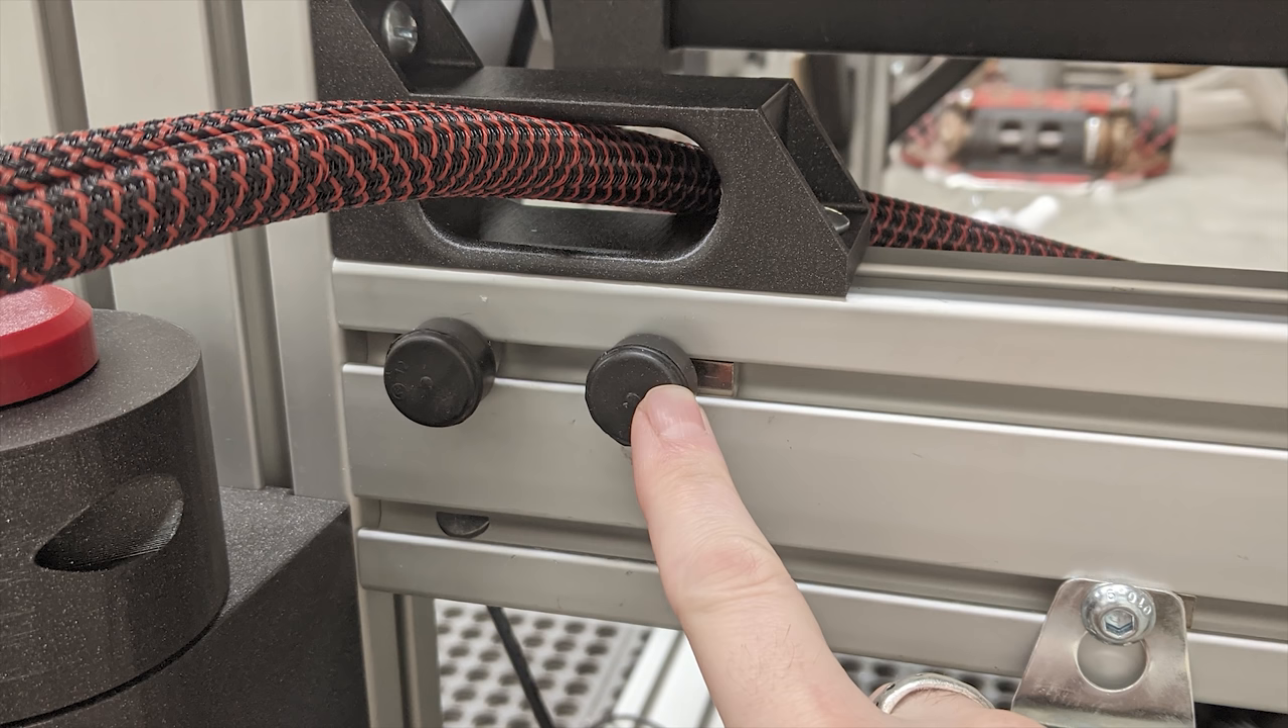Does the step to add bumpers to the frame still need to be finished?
No.